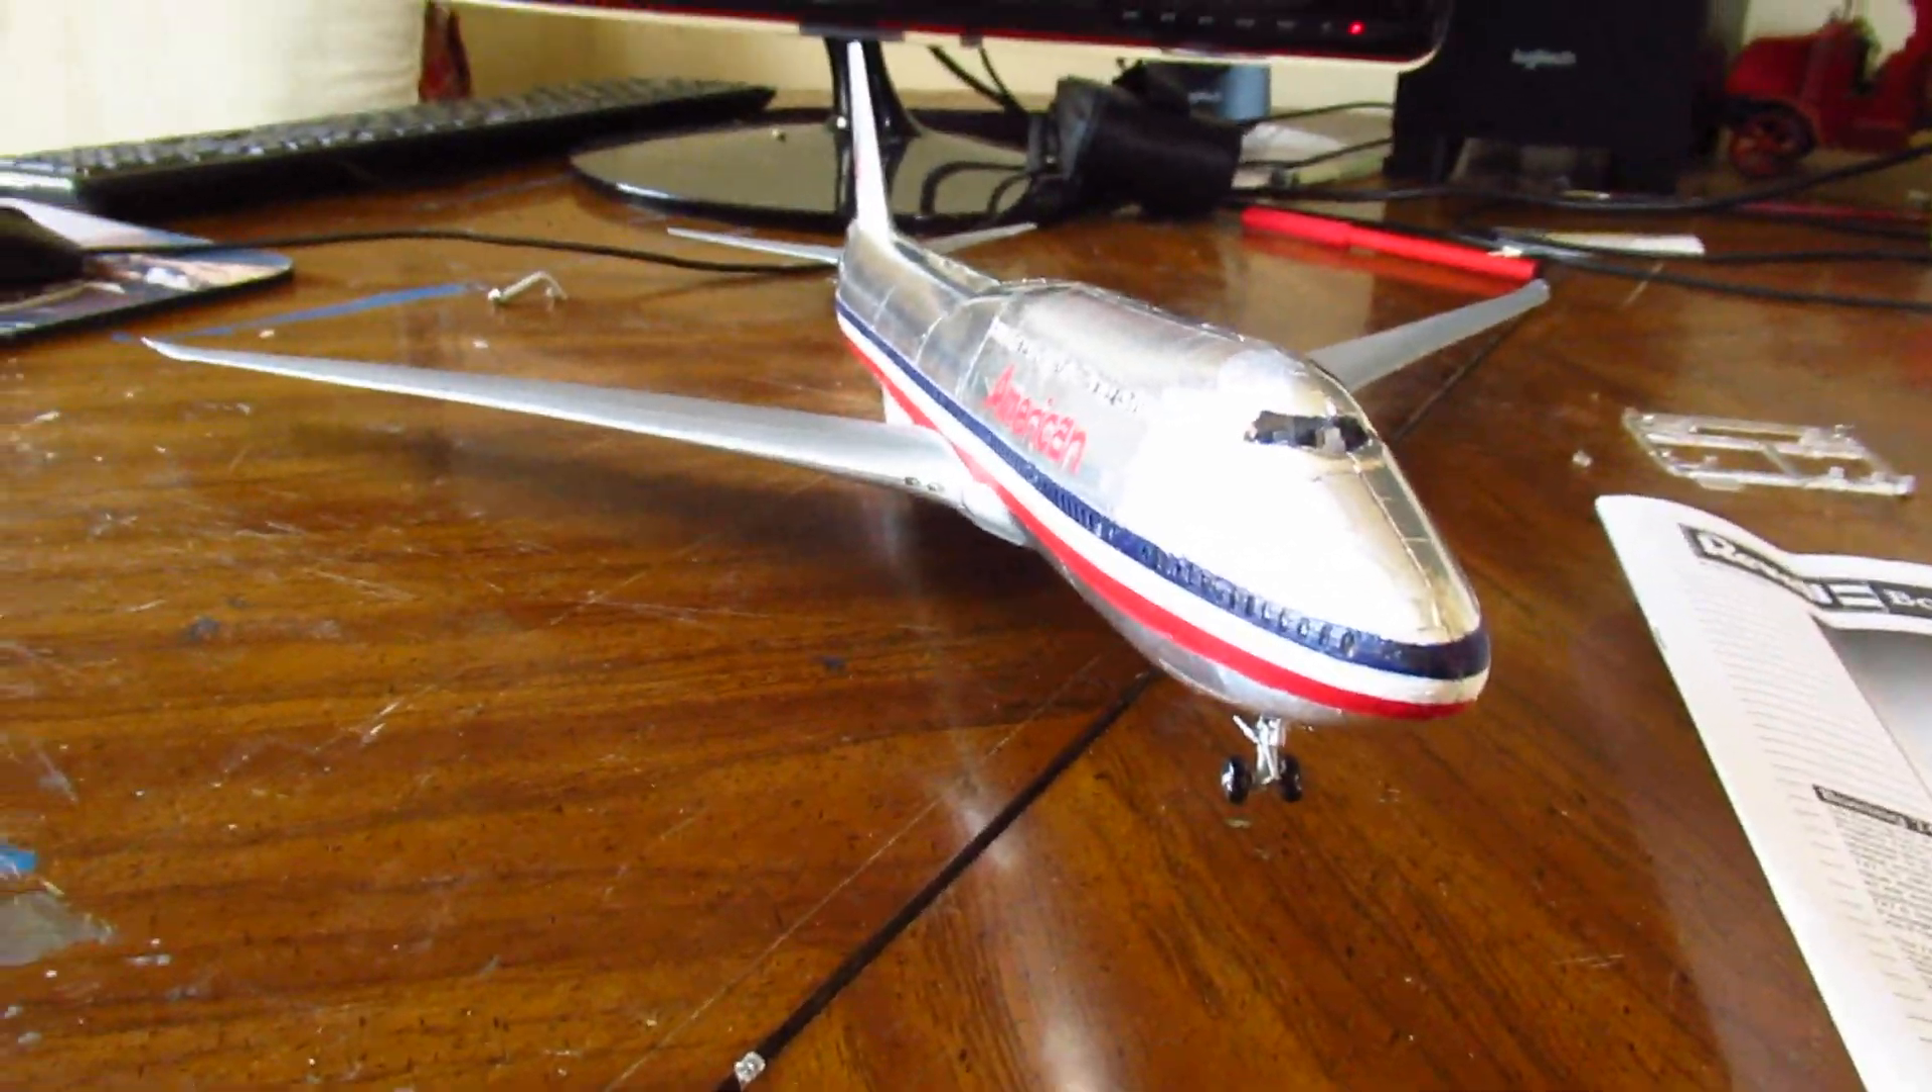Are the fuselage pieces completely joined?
Yes.